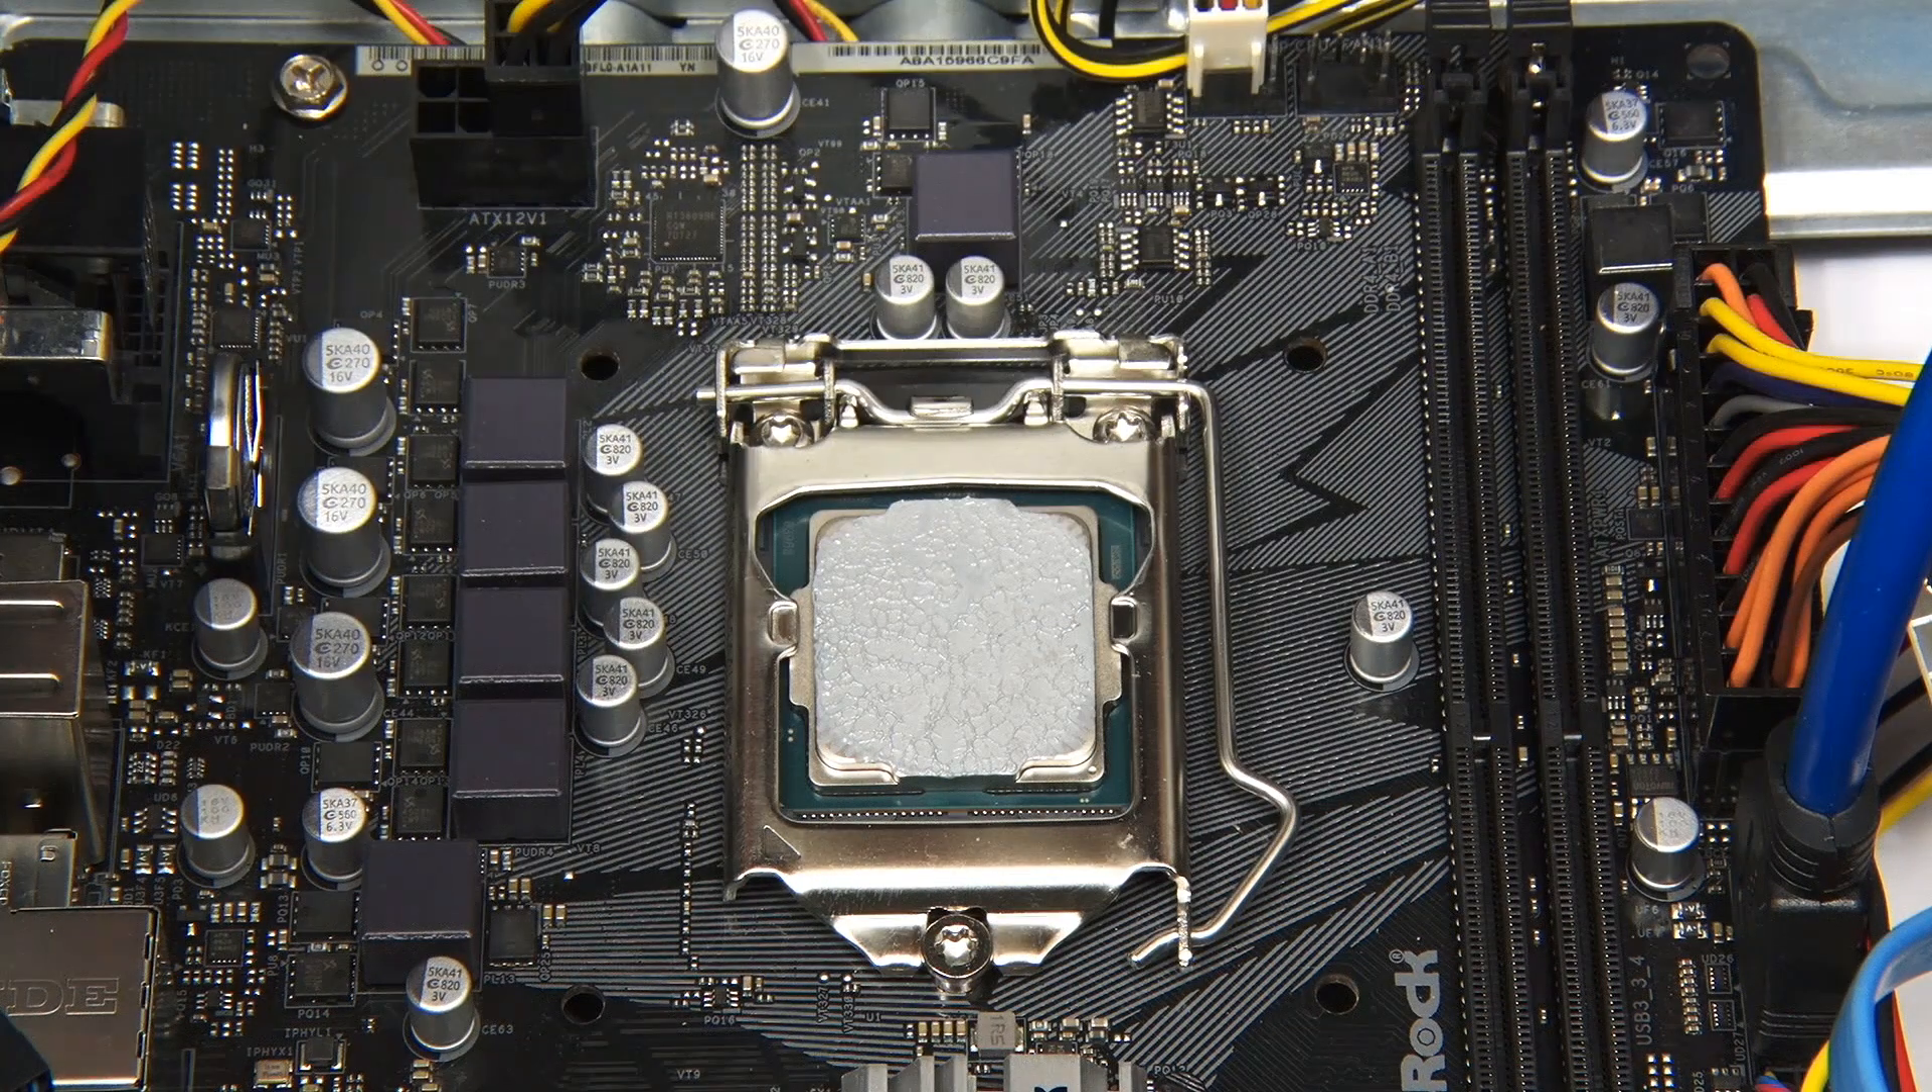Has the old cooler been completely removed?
Yes.